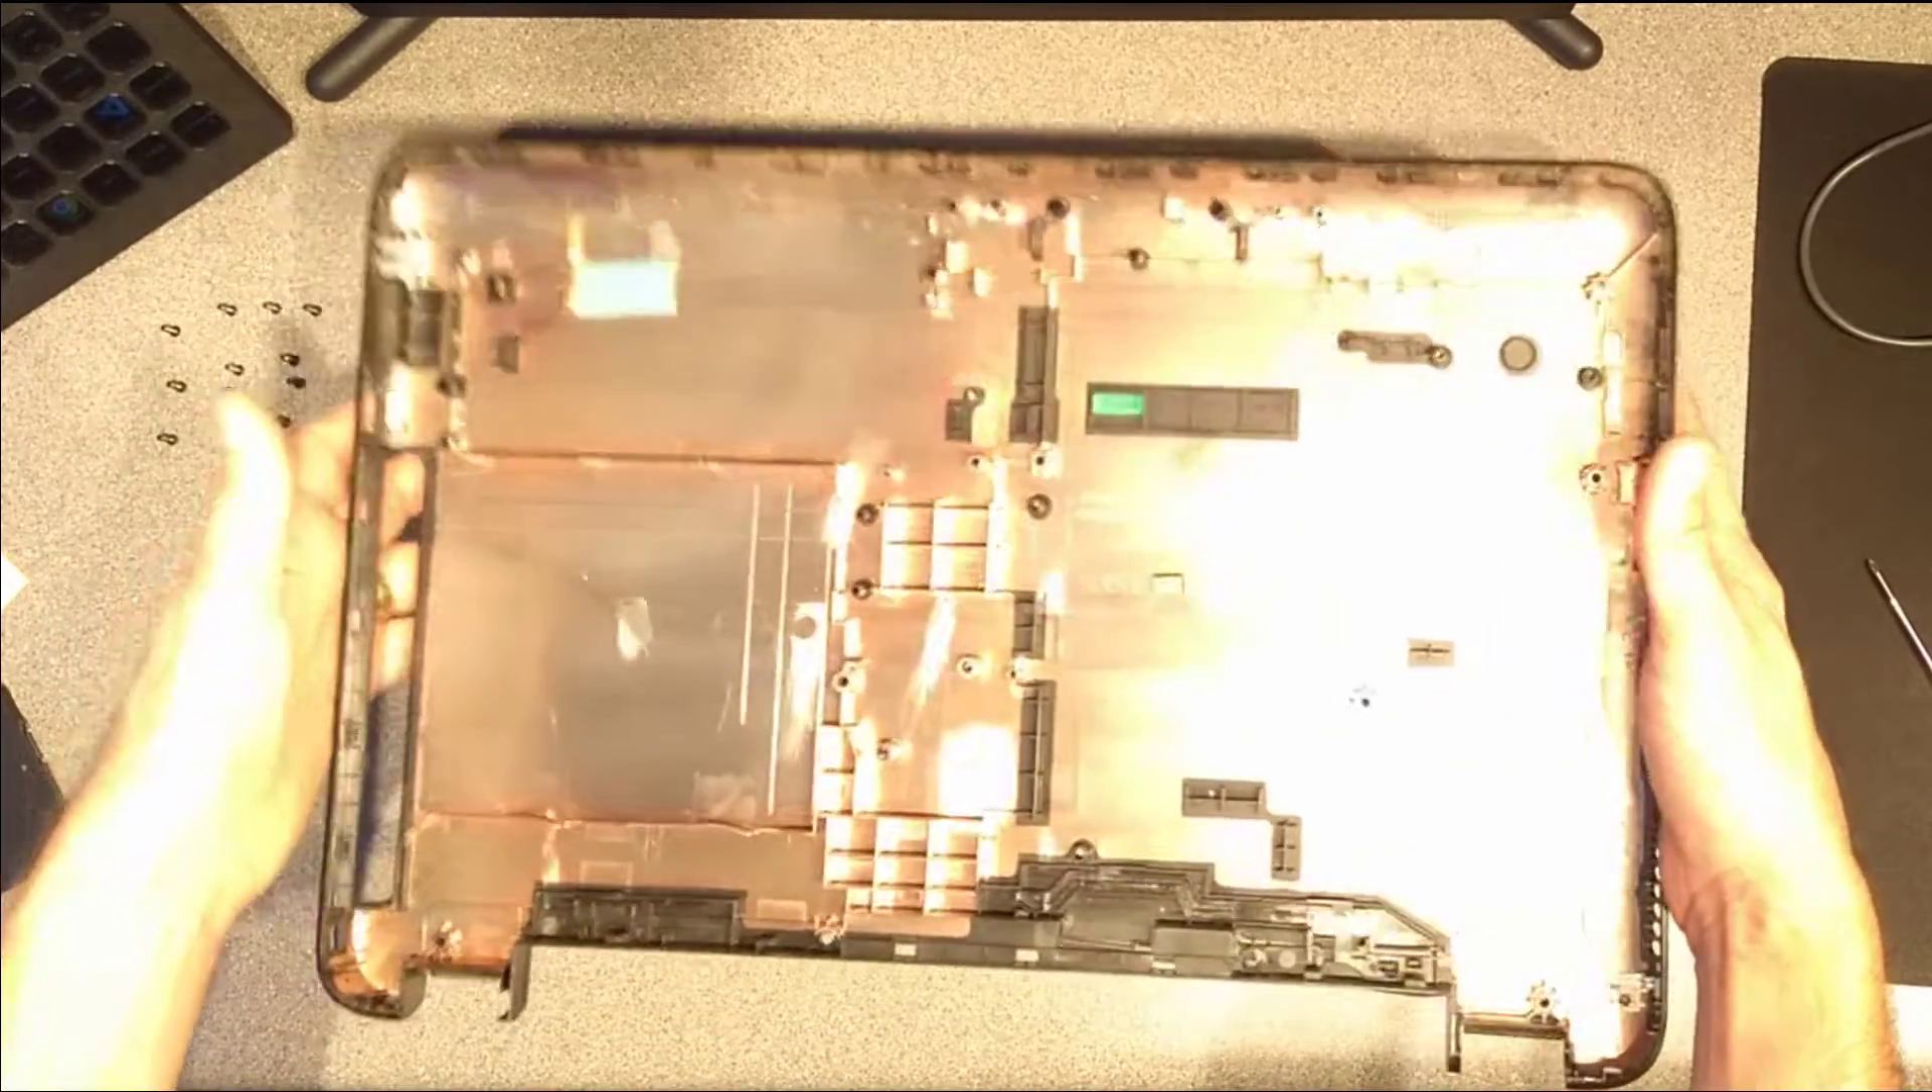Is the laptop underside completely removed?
Yes.